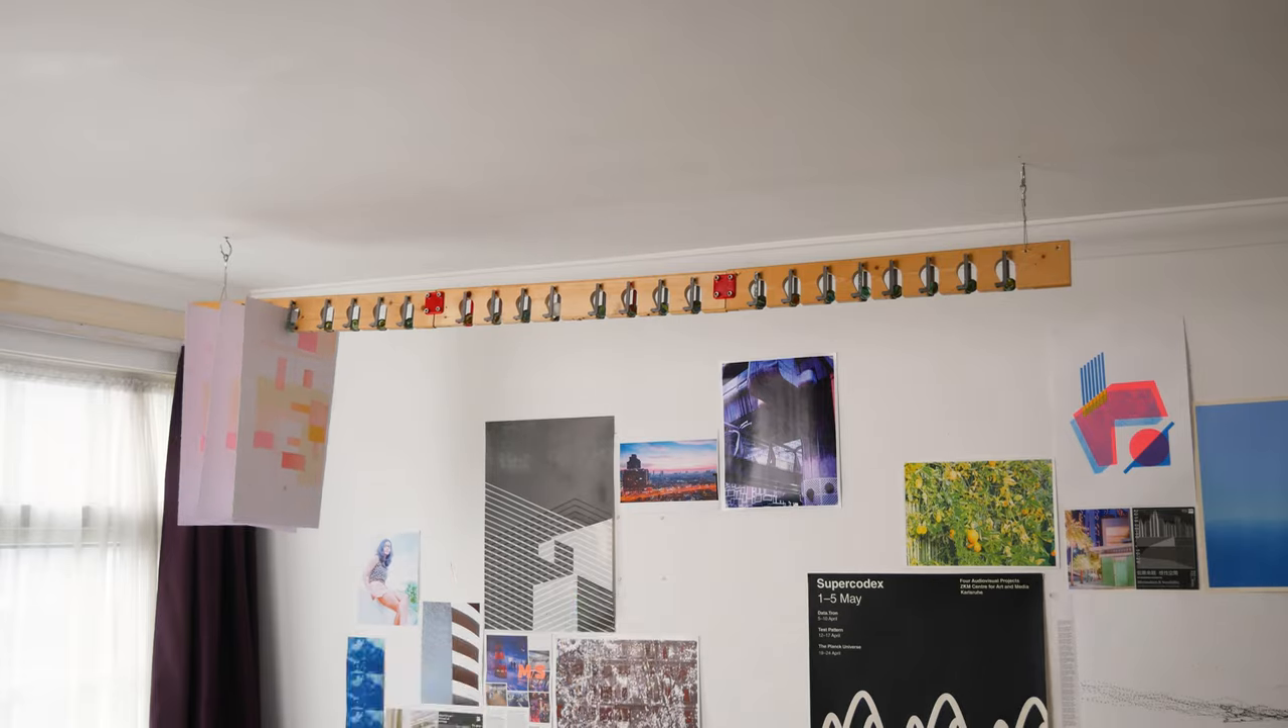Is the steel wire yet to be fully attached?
No.